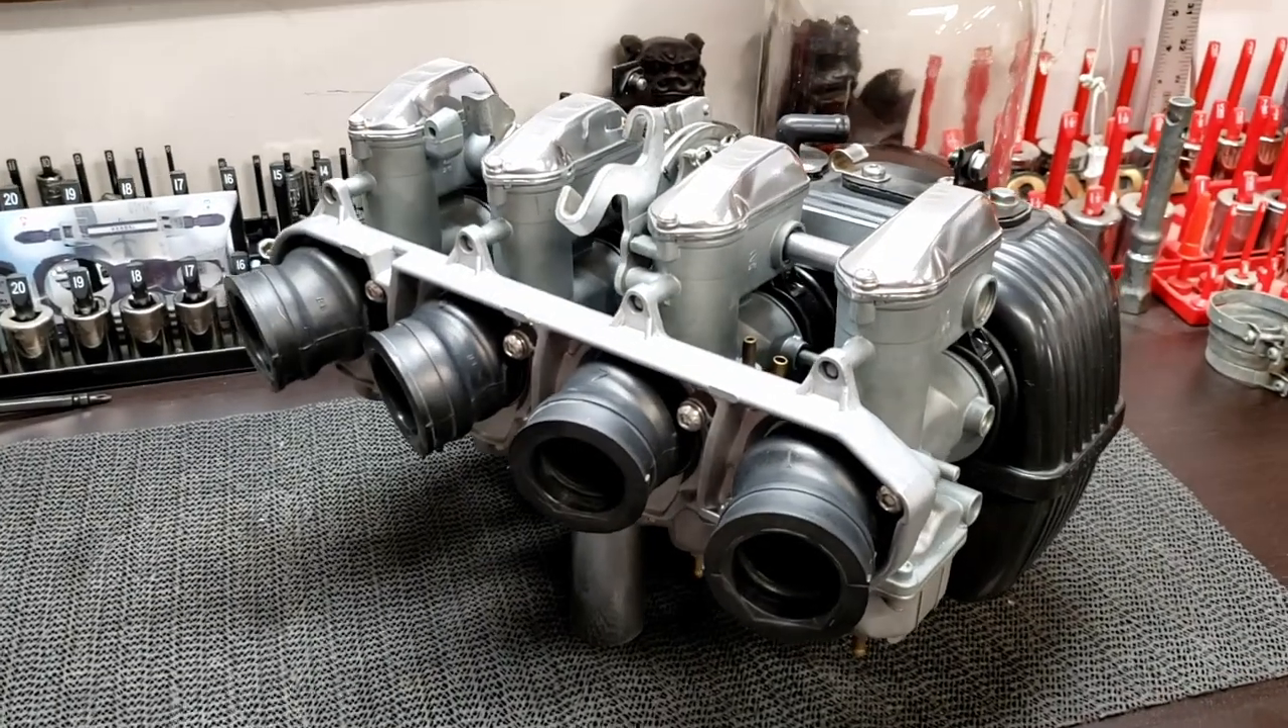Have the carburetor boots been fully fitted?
Yes.